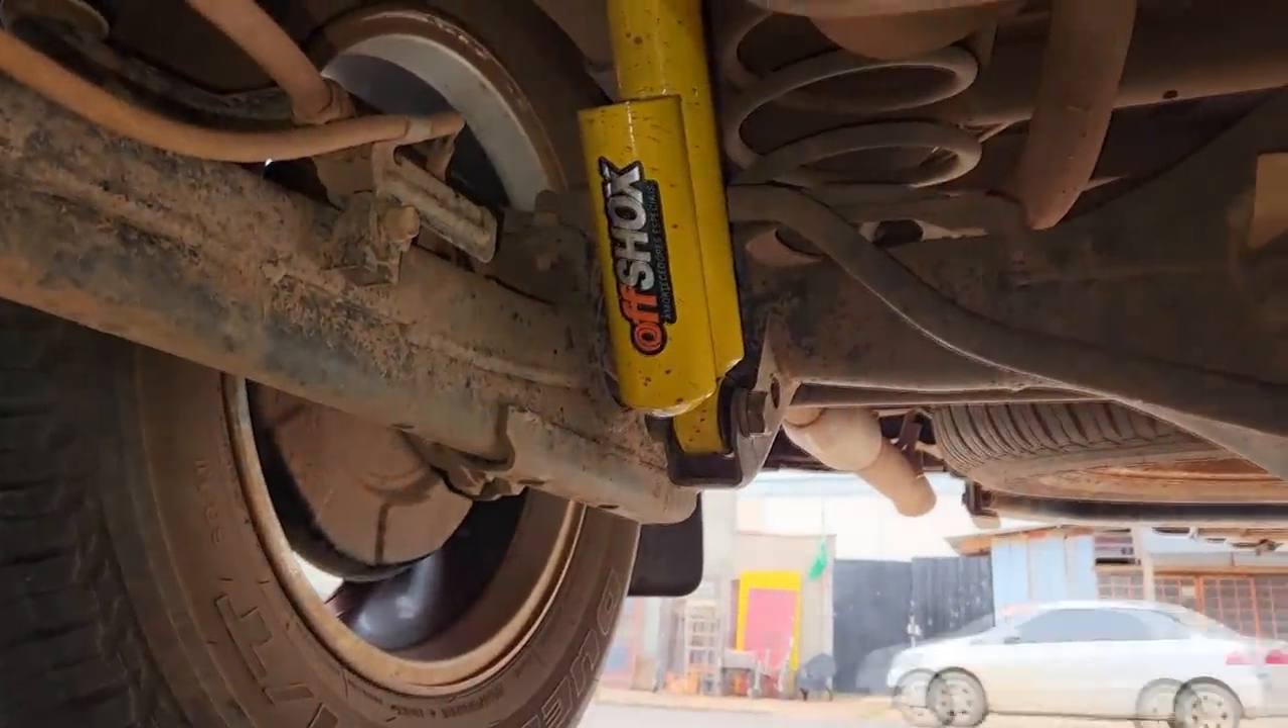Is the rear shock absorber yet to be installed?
No.